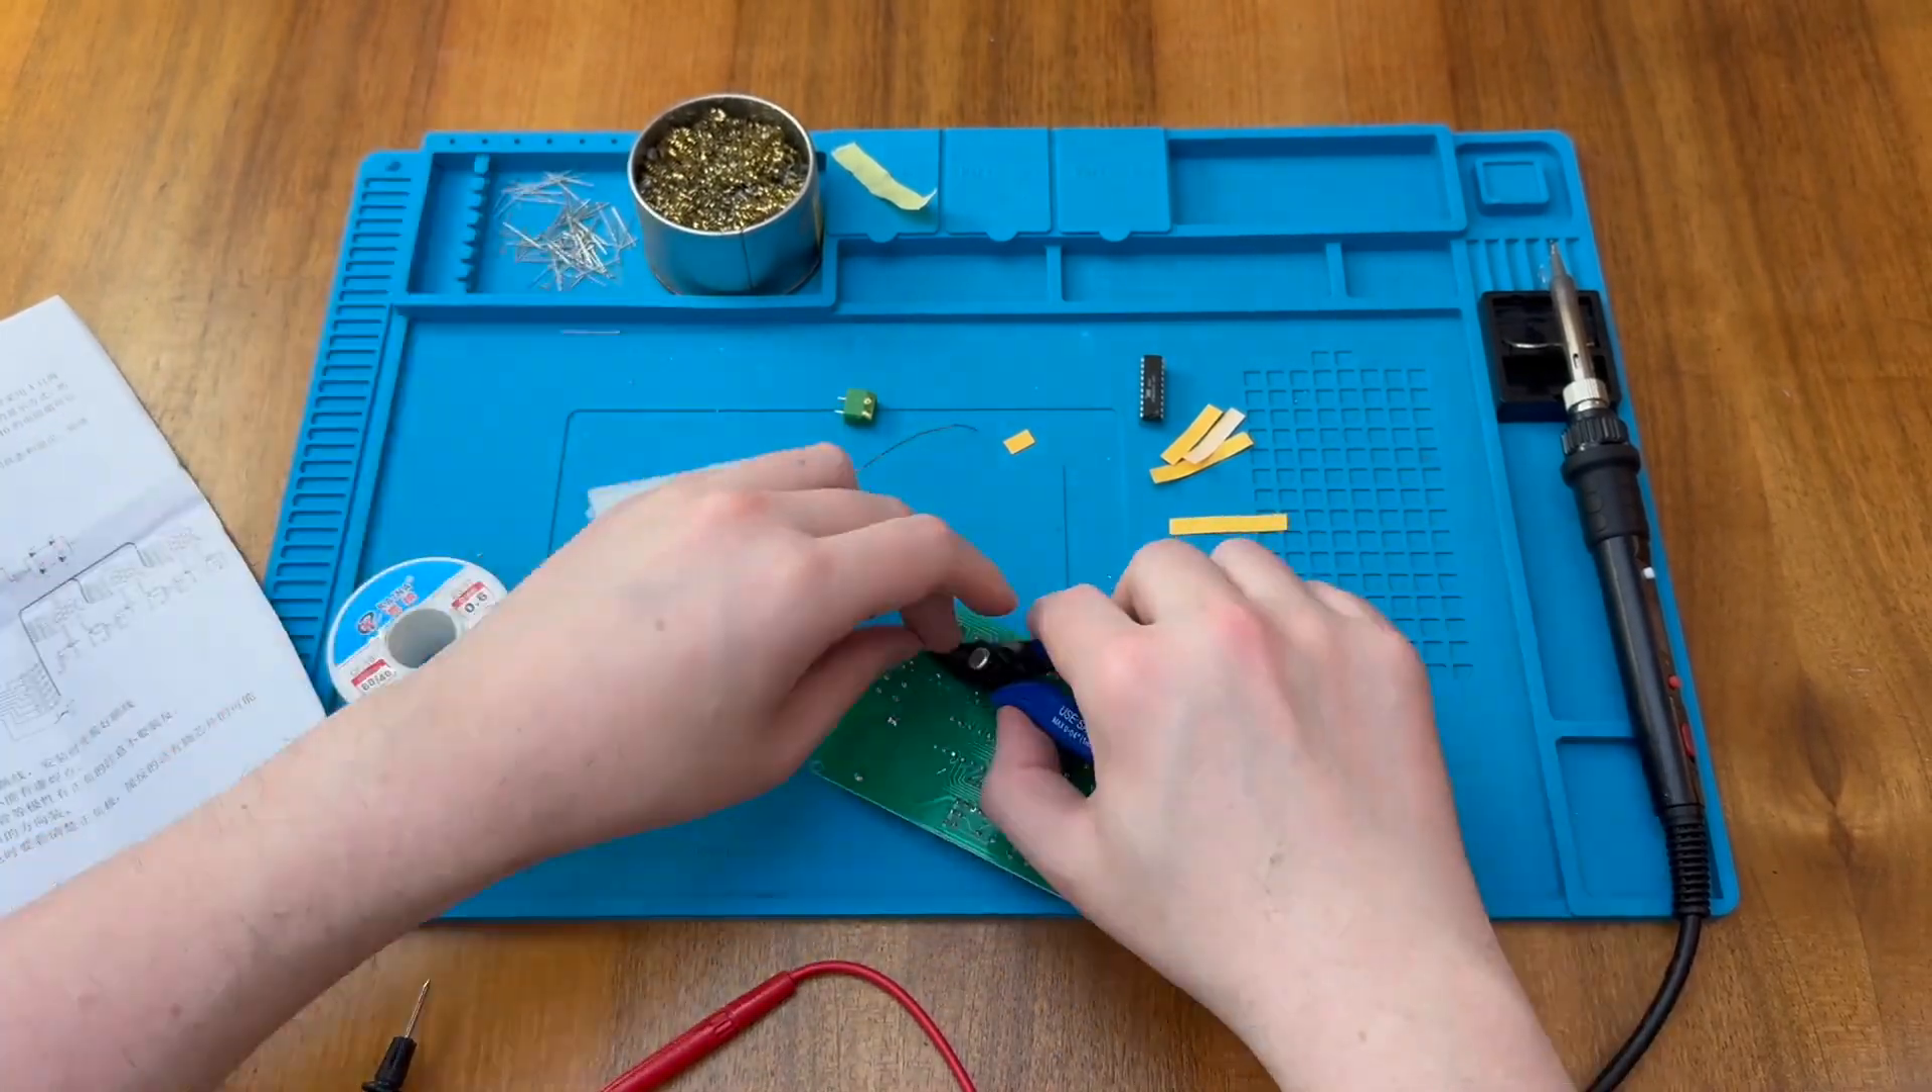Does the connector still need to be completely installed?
Yes.